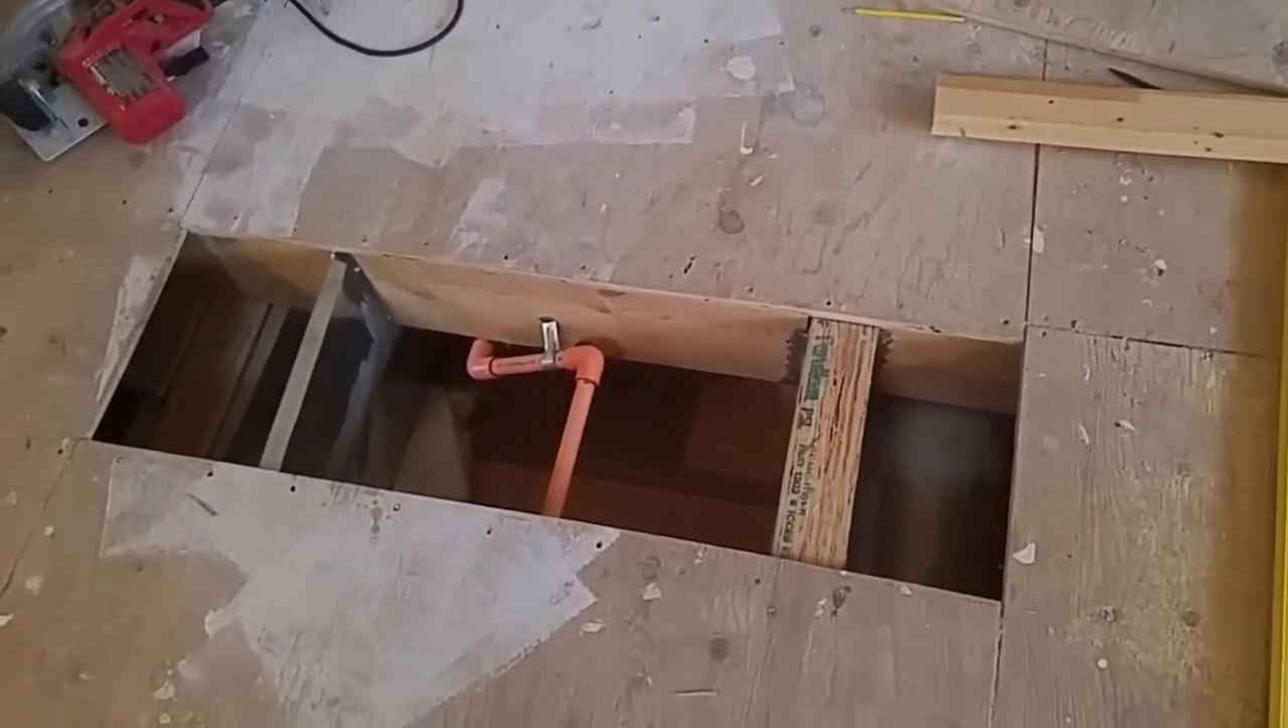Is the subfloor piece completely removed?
Yes.